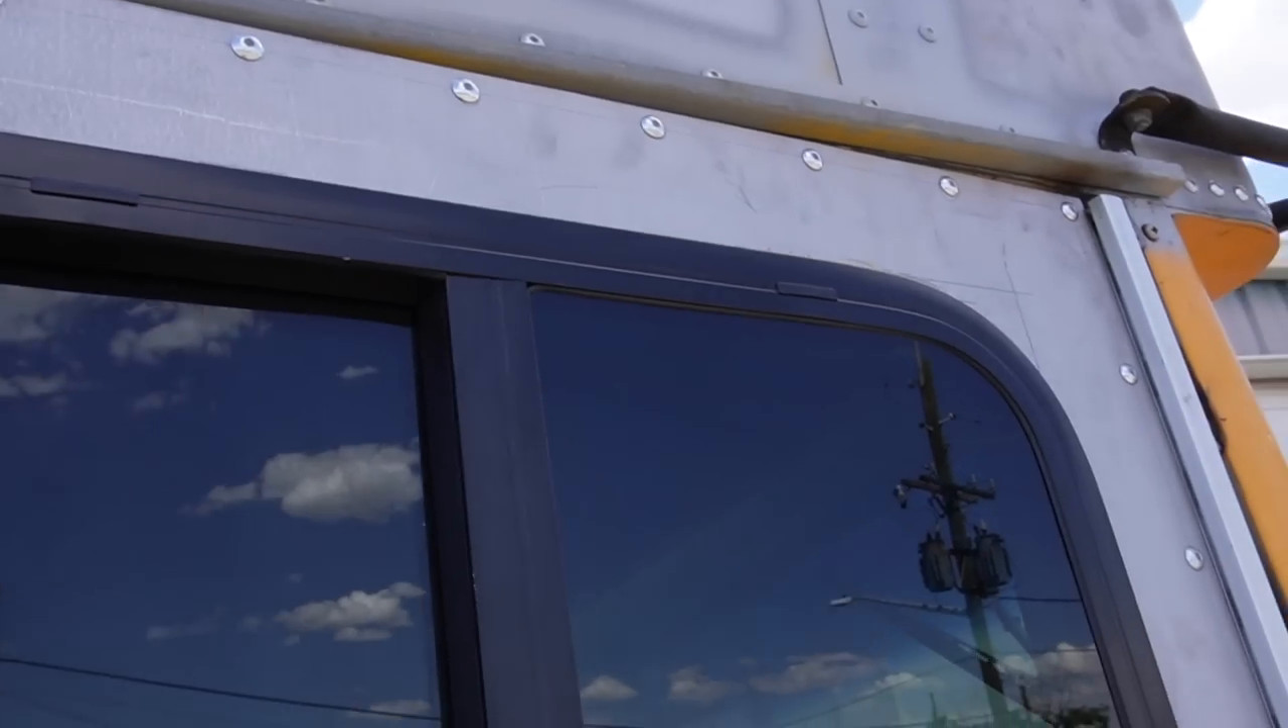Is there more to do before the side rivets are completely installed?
No.